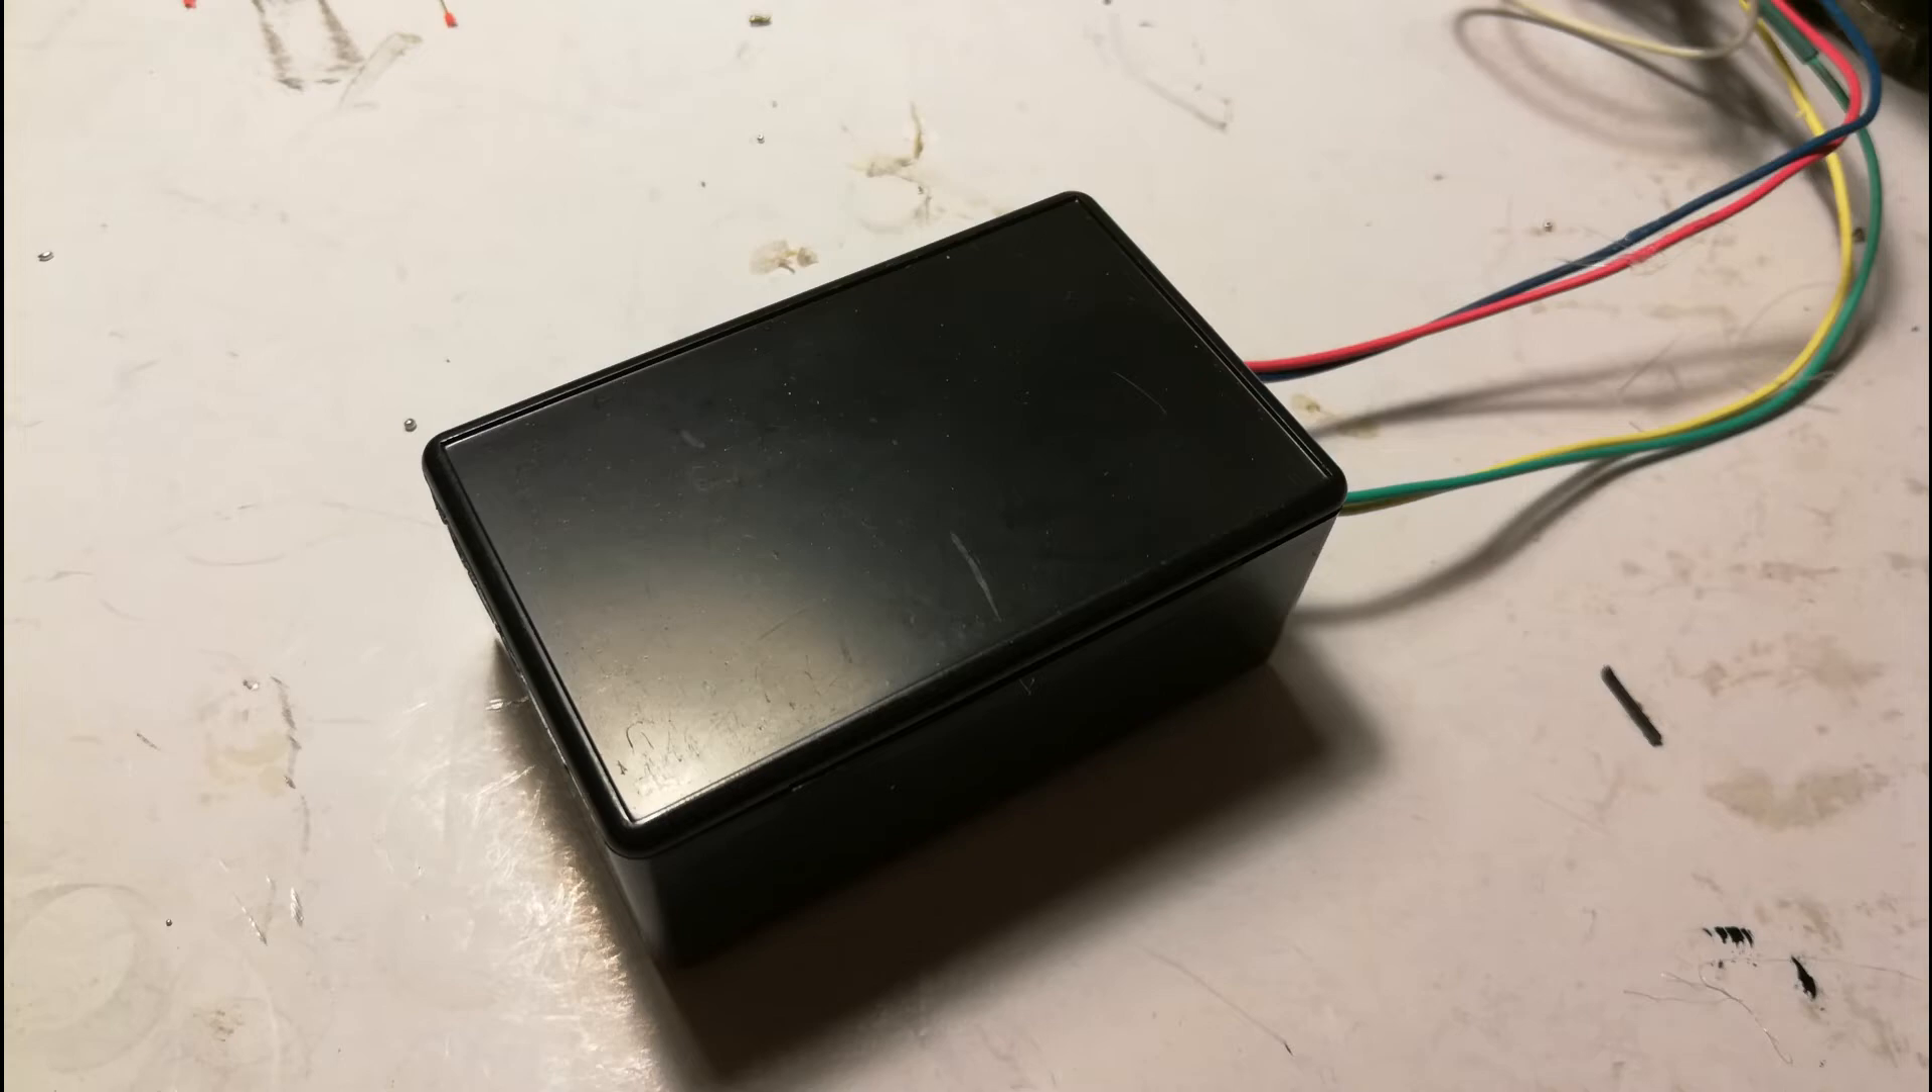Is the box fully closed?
Yes.